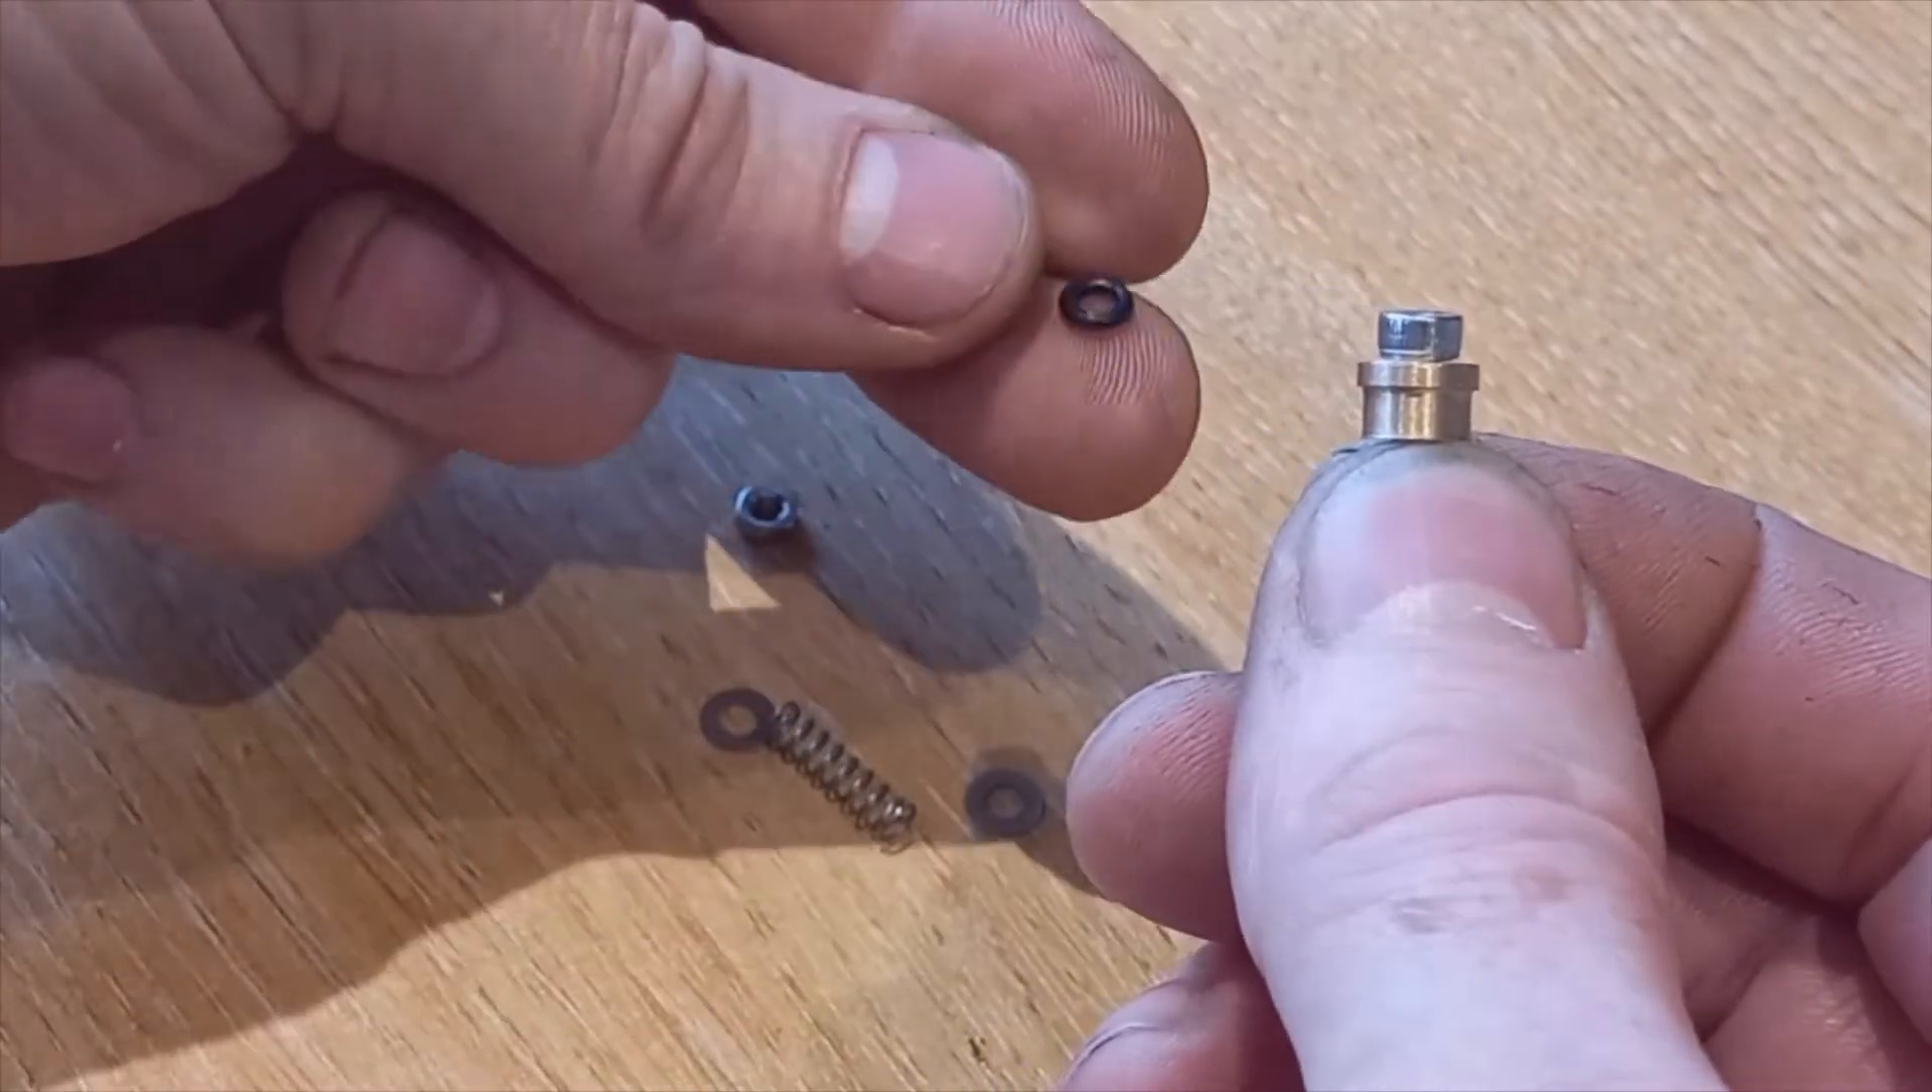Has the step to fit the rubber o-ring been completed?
No.